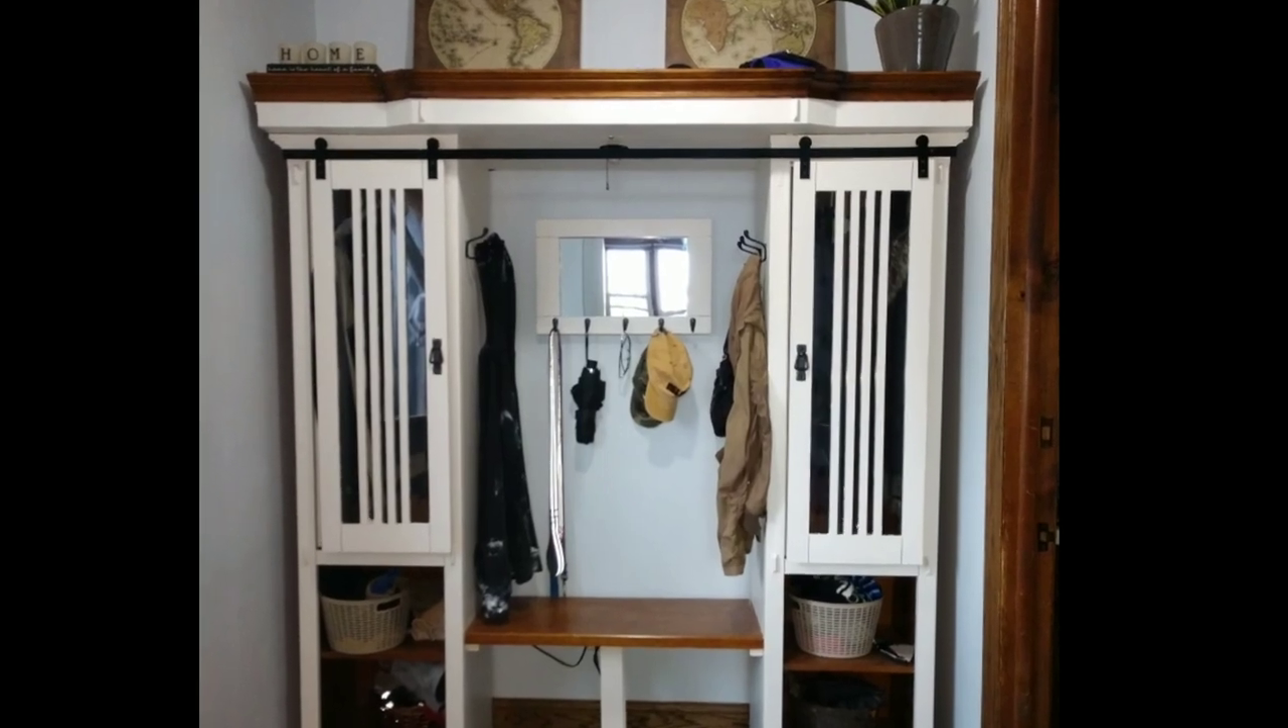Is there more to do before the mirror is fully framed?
No.